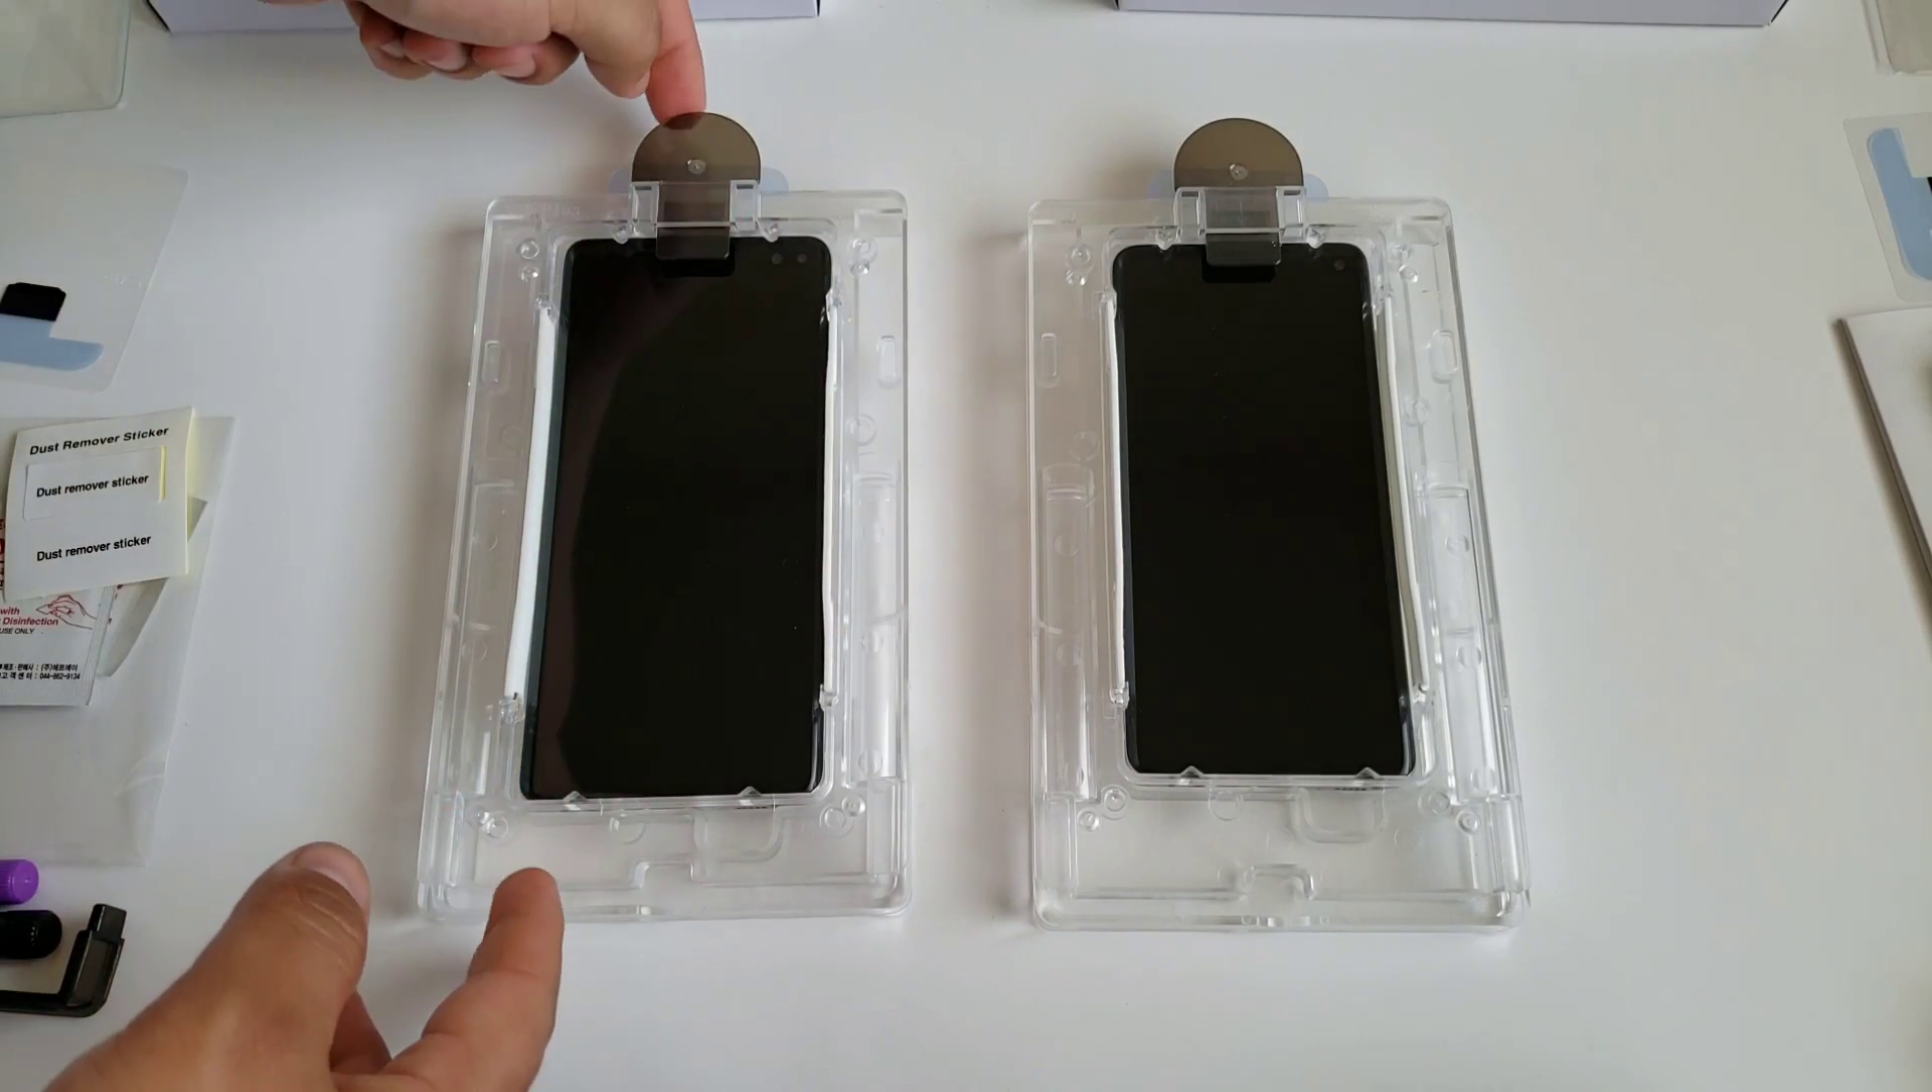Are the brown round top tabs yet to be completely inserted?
No.